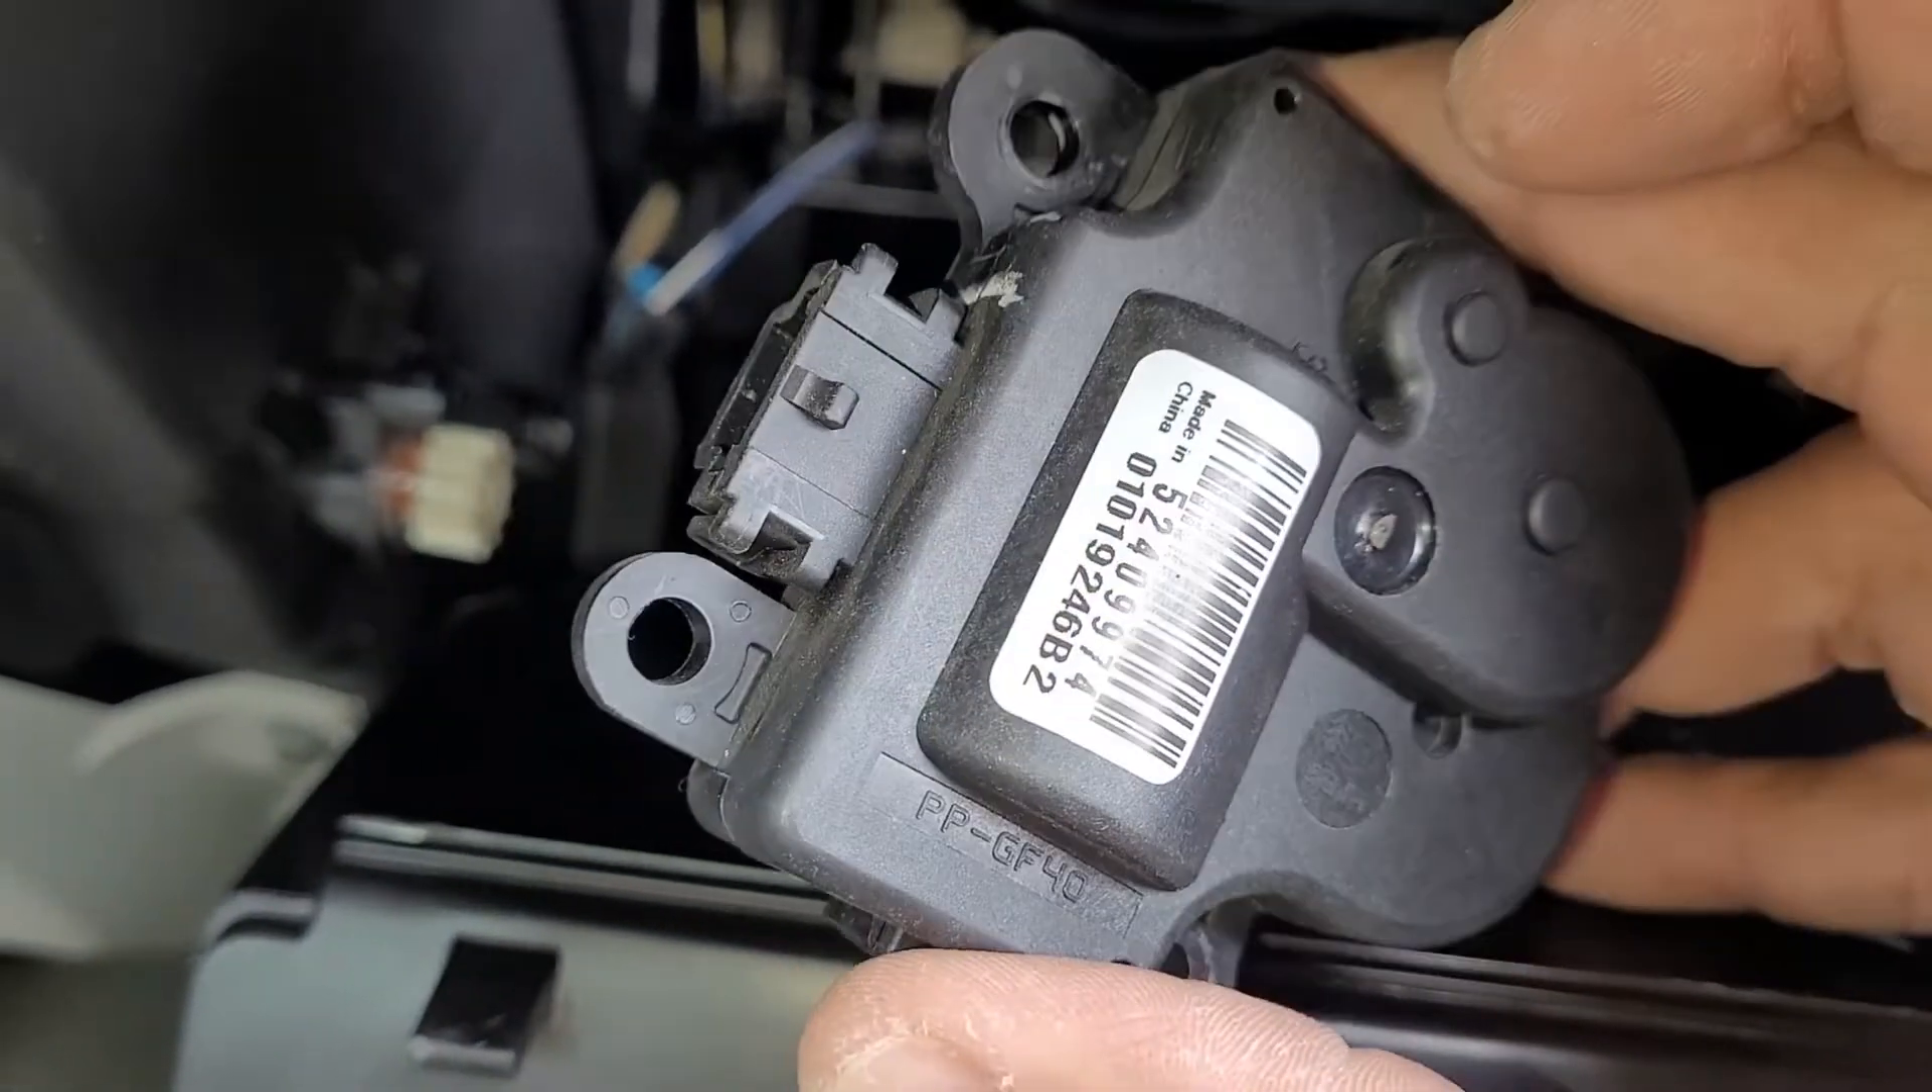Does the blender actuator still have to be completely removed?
No.